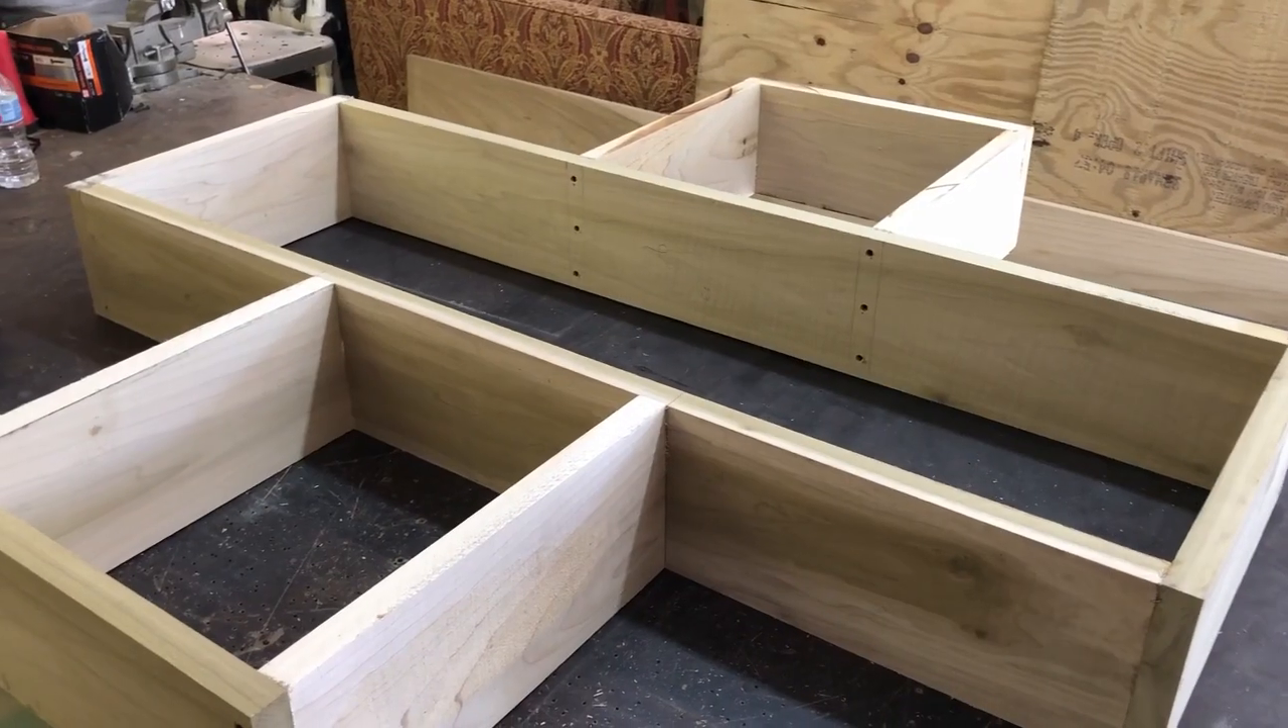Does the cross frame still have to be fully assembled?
No.